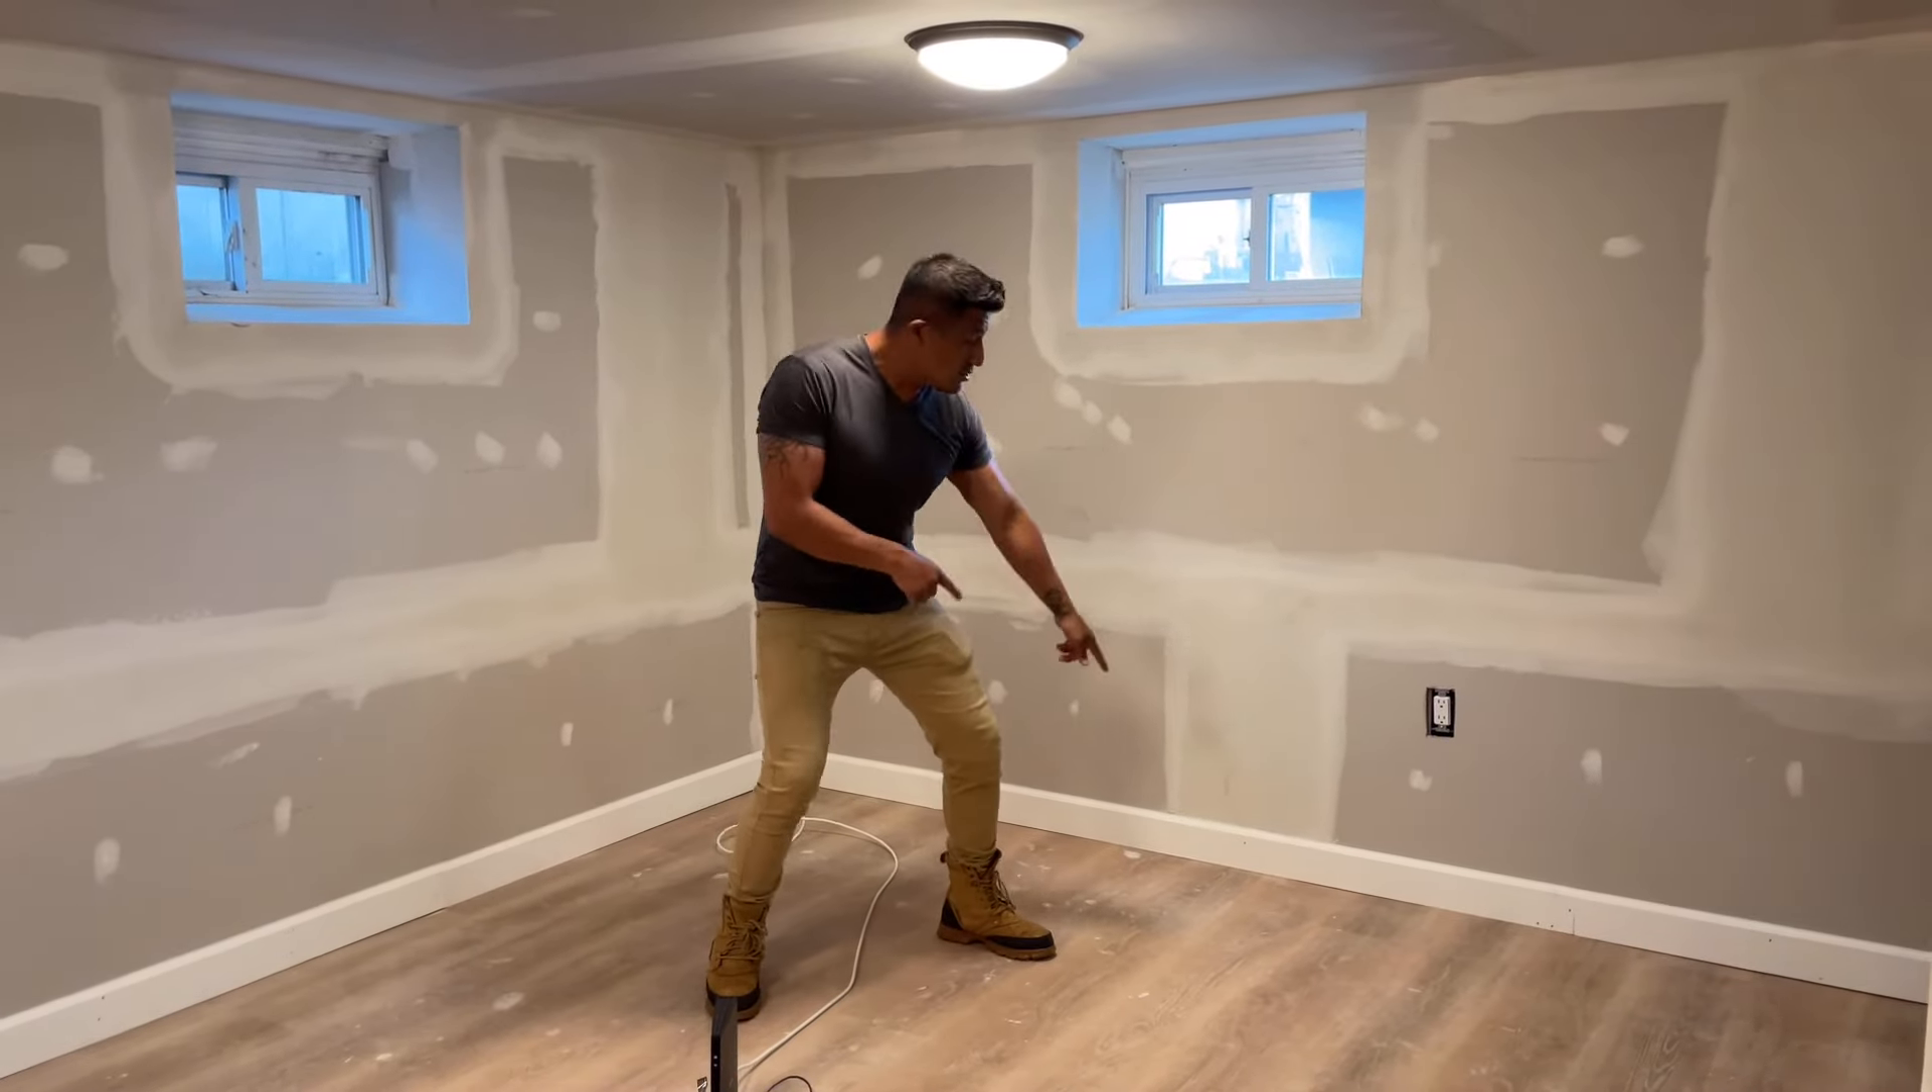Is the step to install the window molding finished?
No.